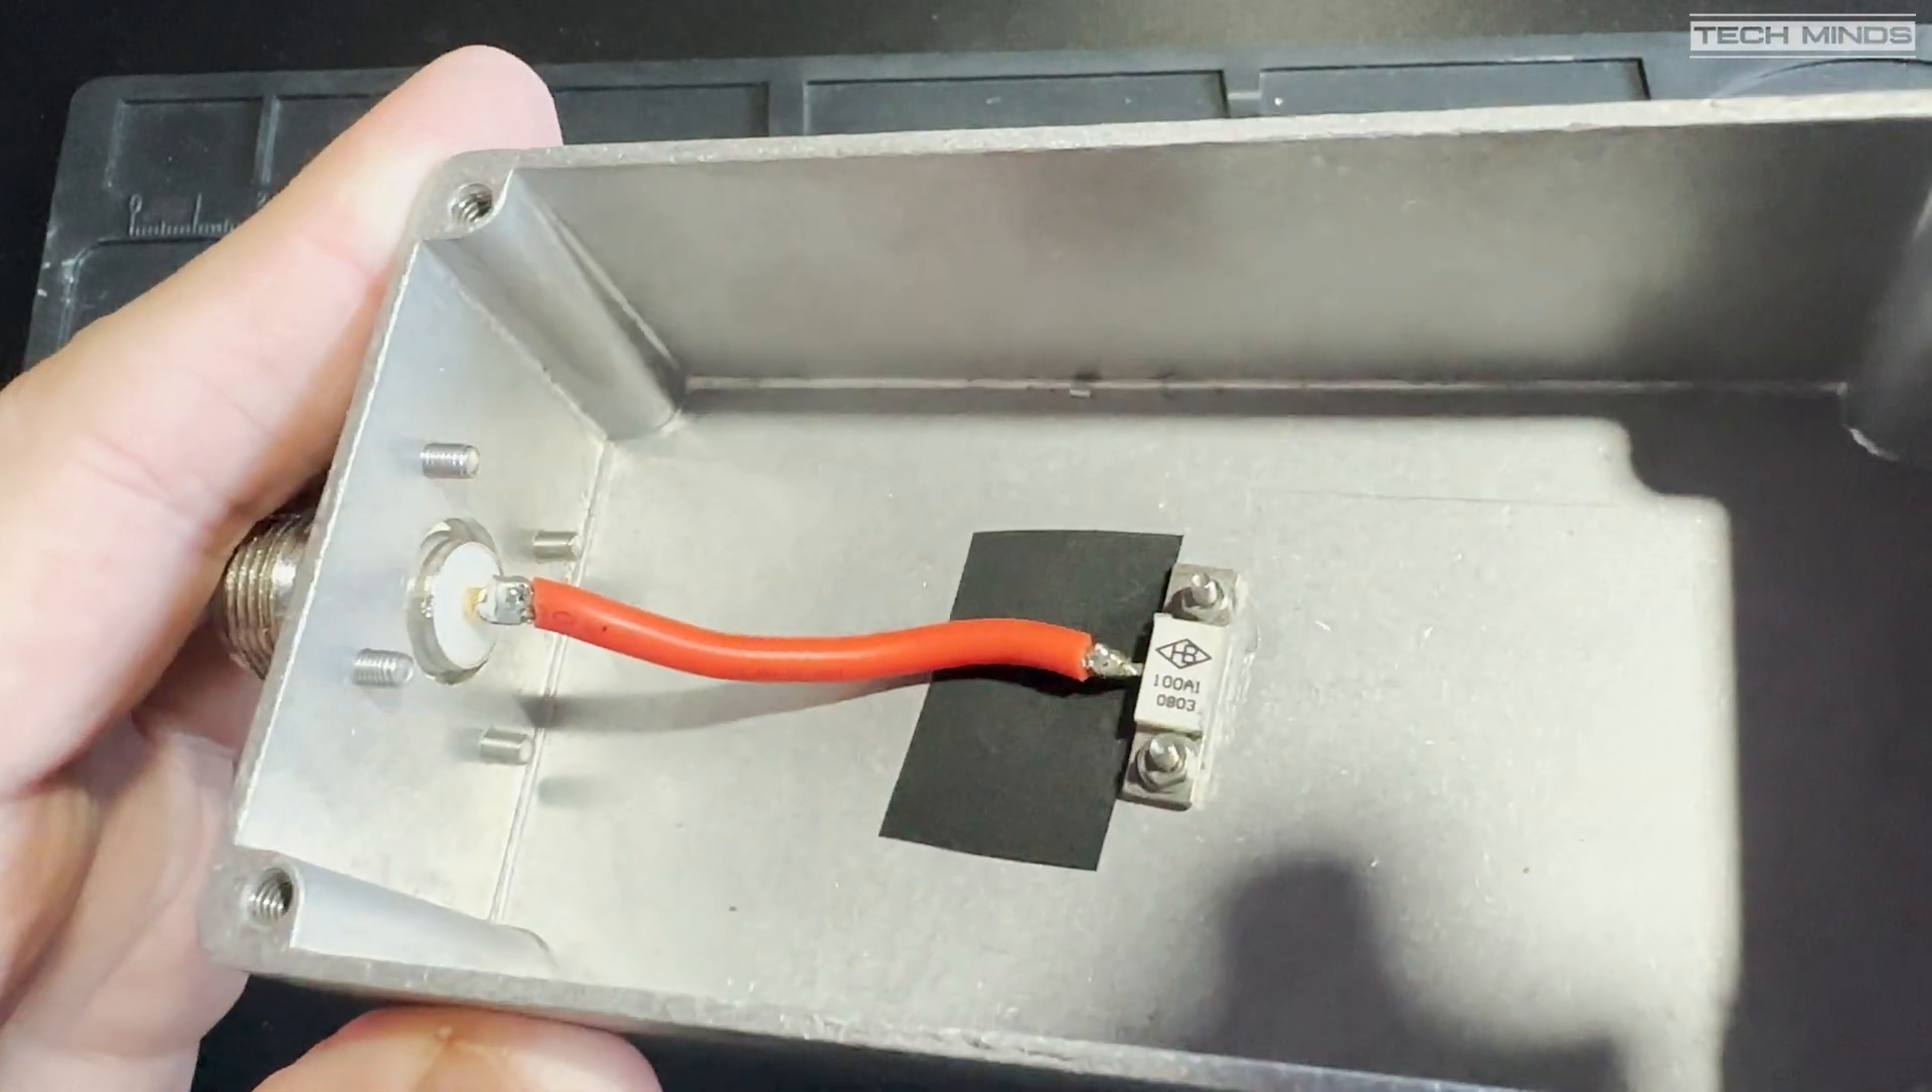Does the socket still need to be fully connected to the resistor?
No.